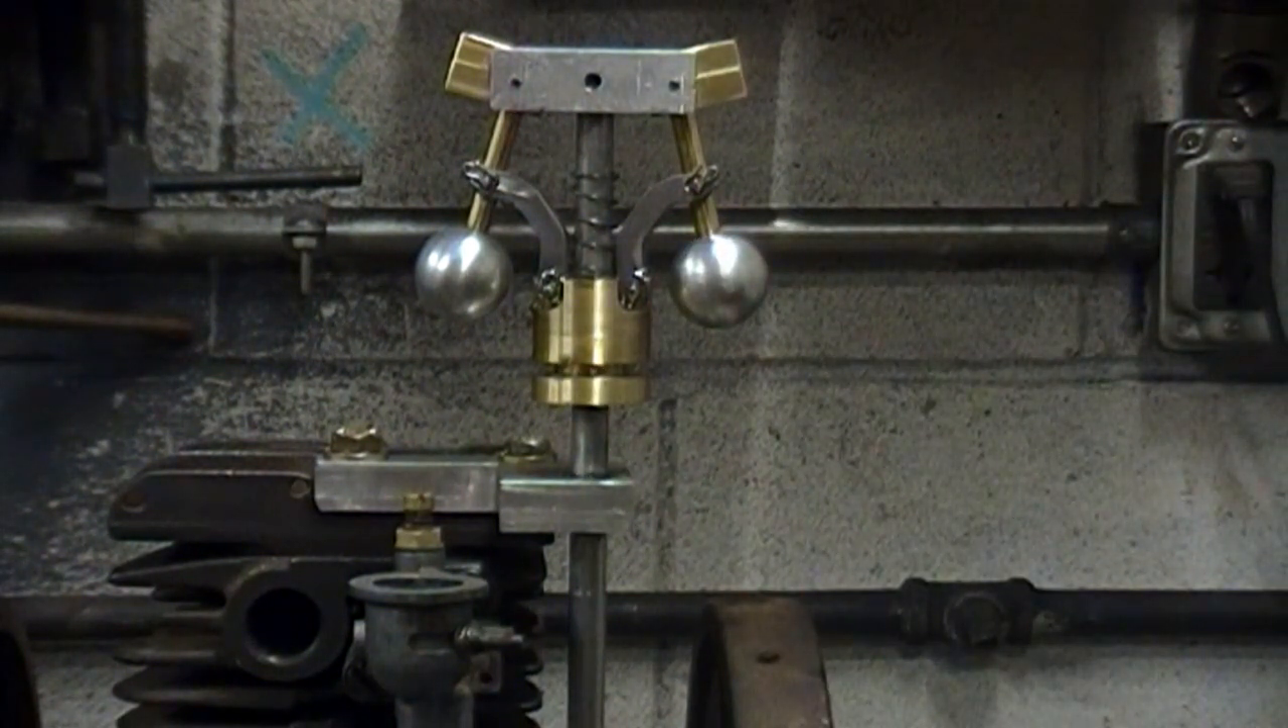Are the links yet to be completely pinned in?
No.